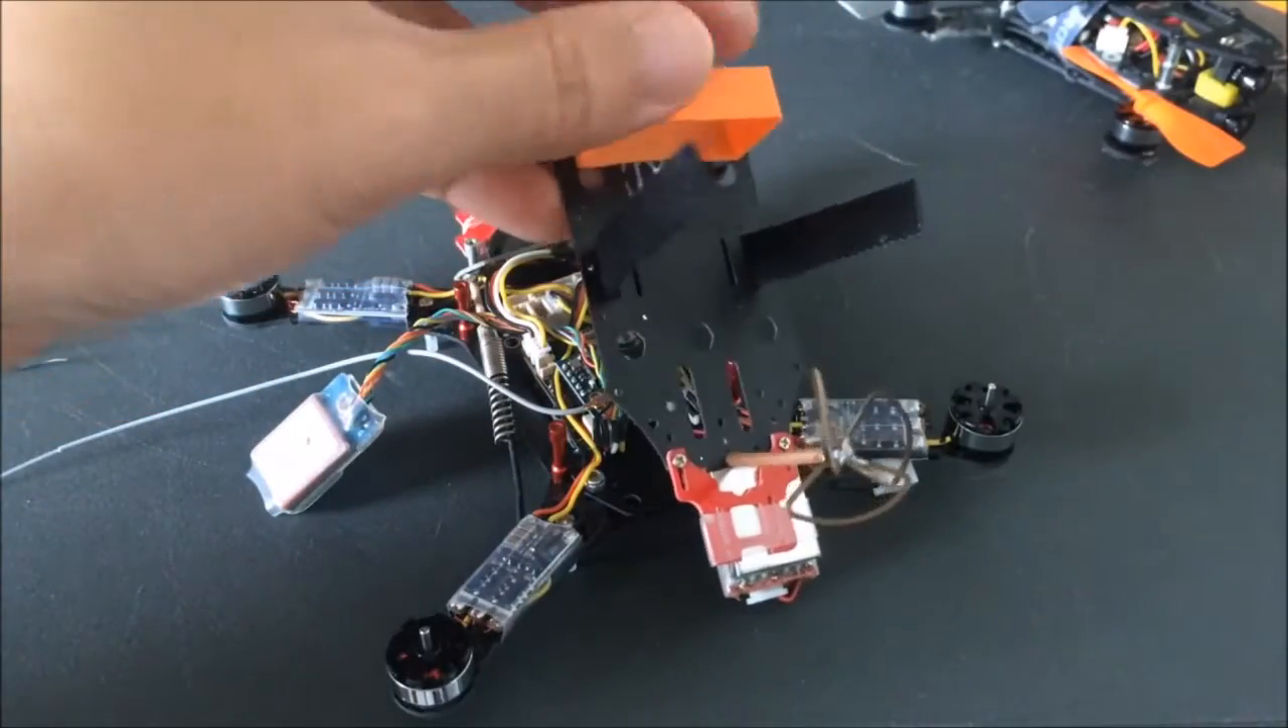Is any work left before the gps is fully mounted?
Yes.